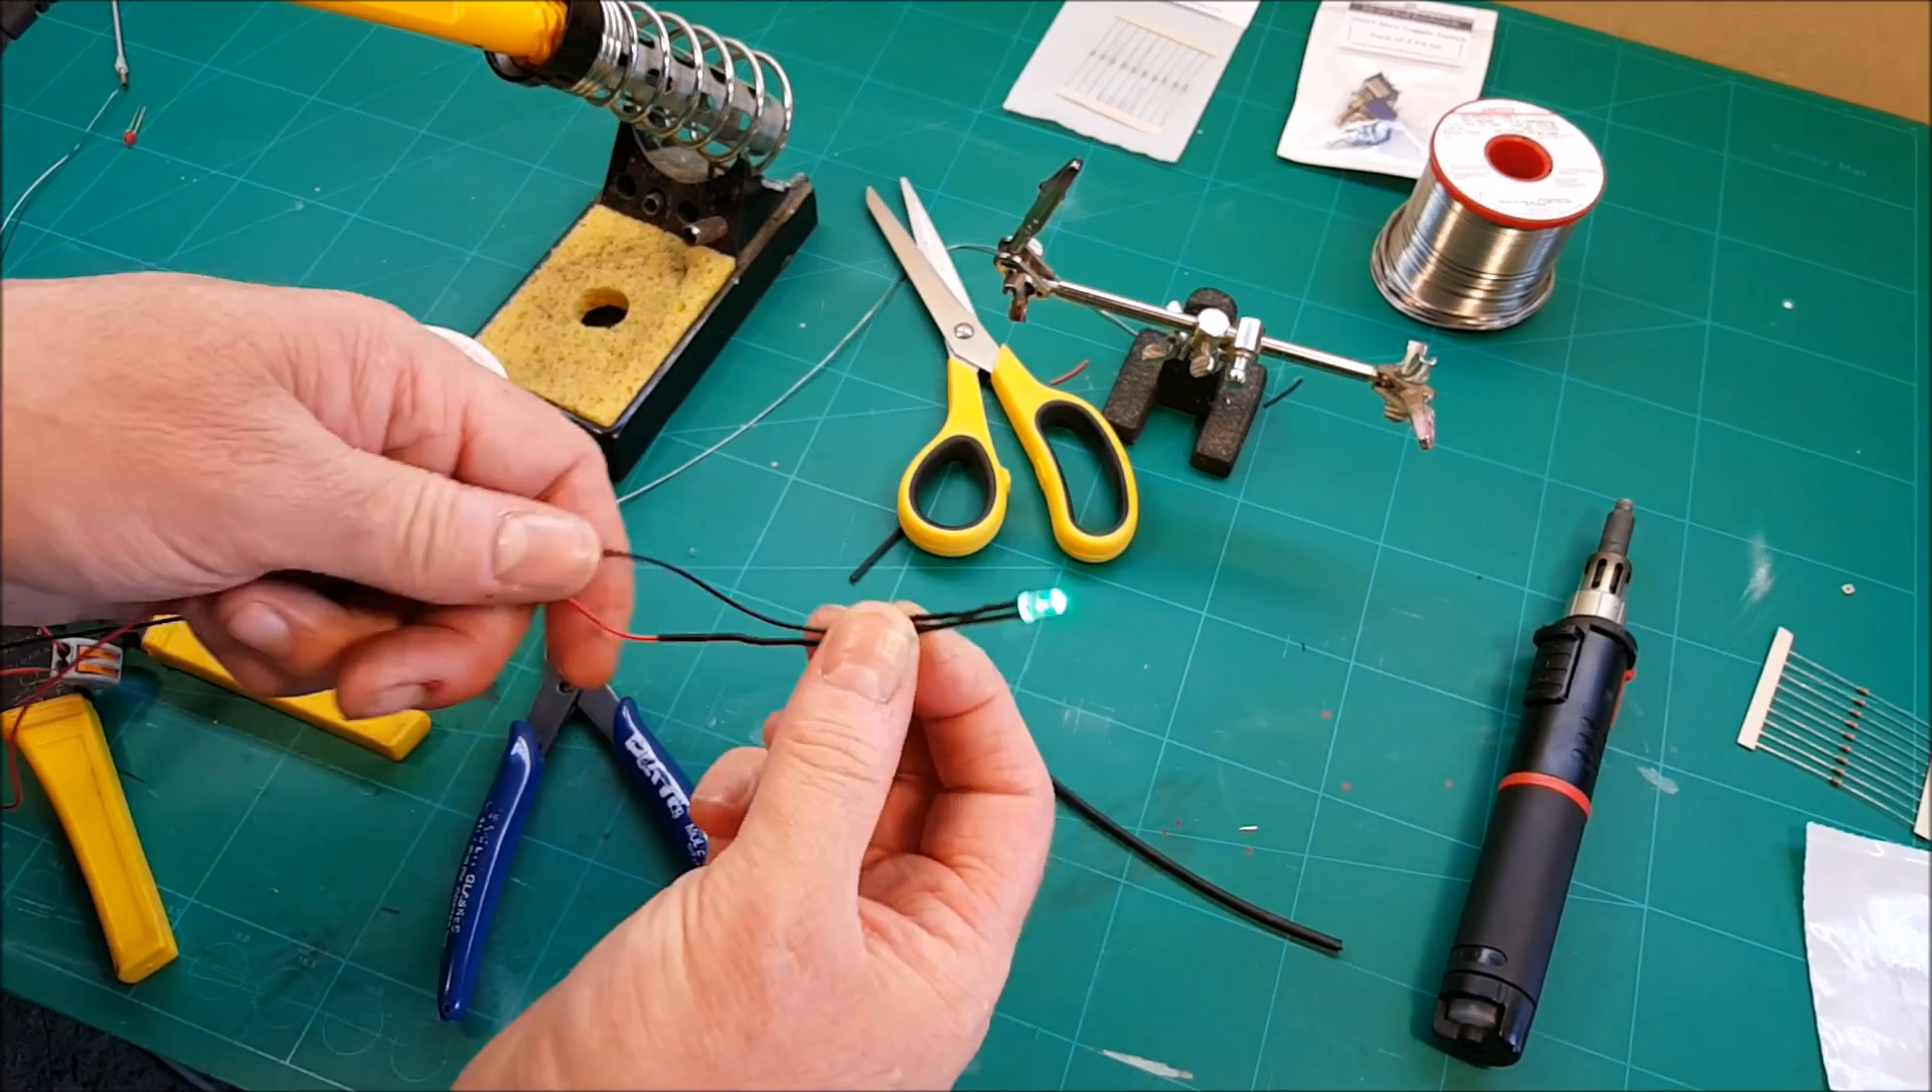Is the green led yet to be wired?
No.